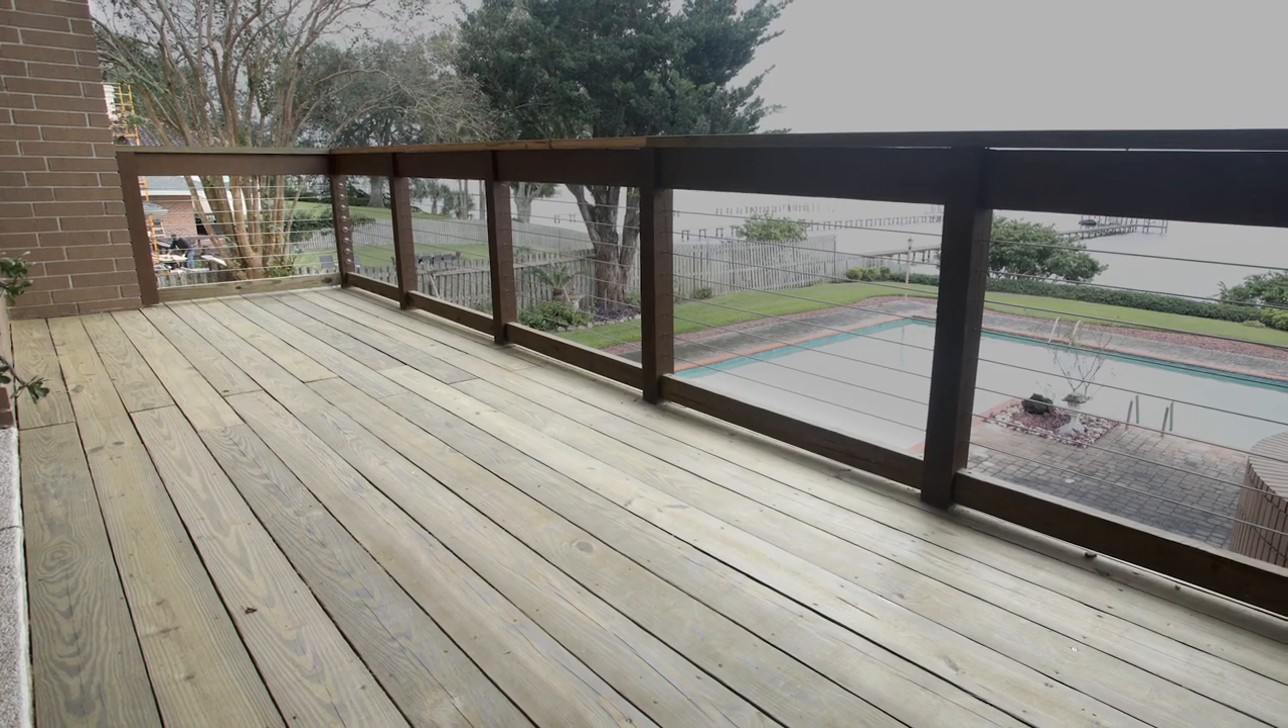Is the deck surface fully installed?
Yes.